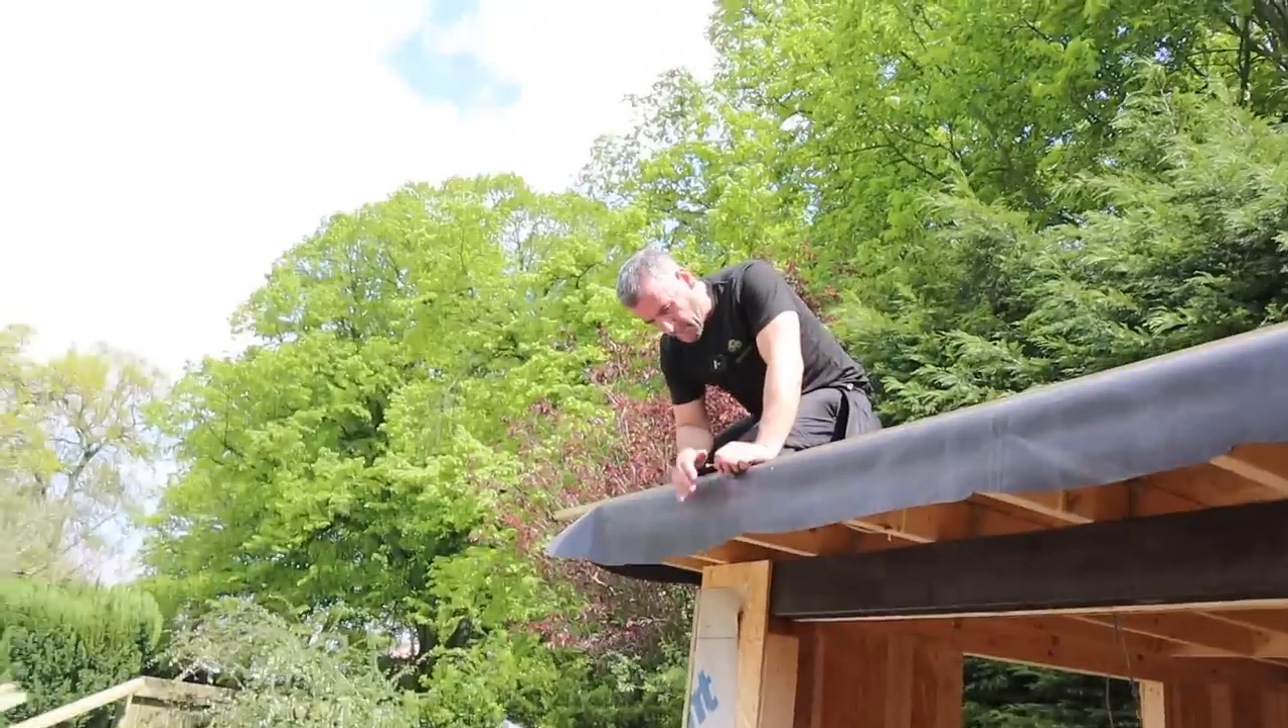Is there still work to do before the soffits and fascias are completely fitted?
Yes.